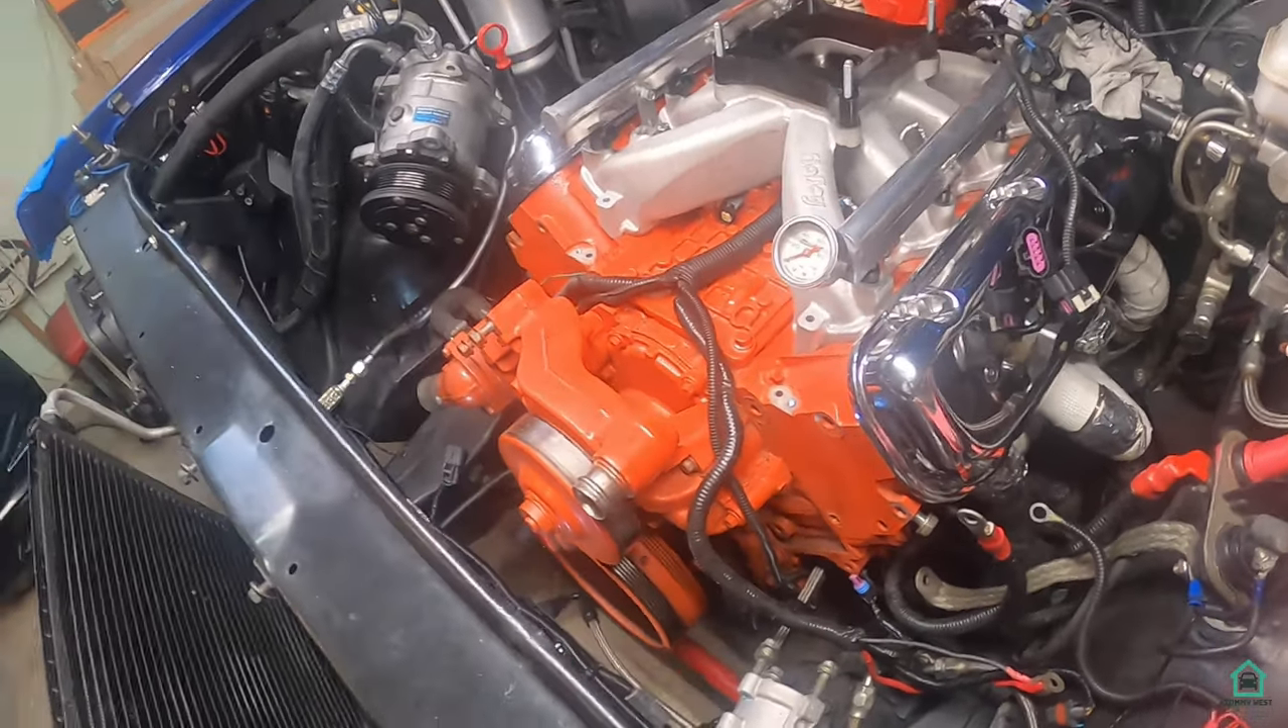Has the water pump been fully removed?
No.